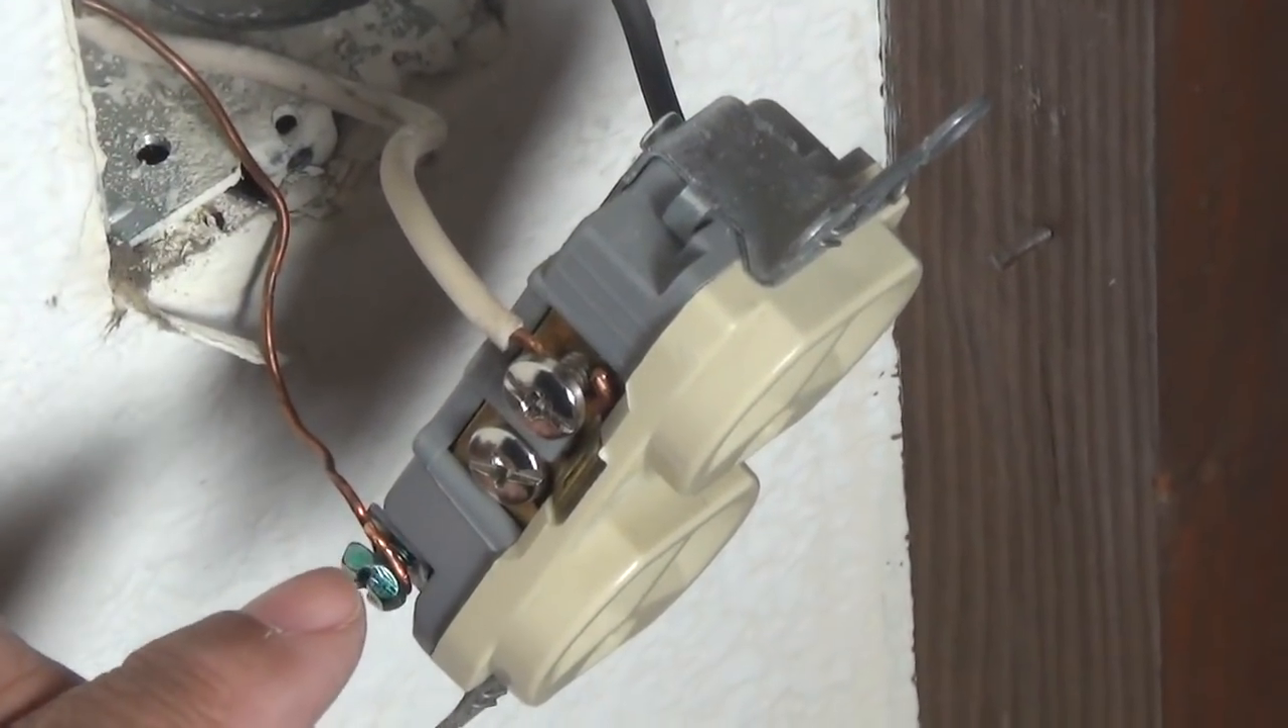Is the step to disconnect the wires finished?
No.